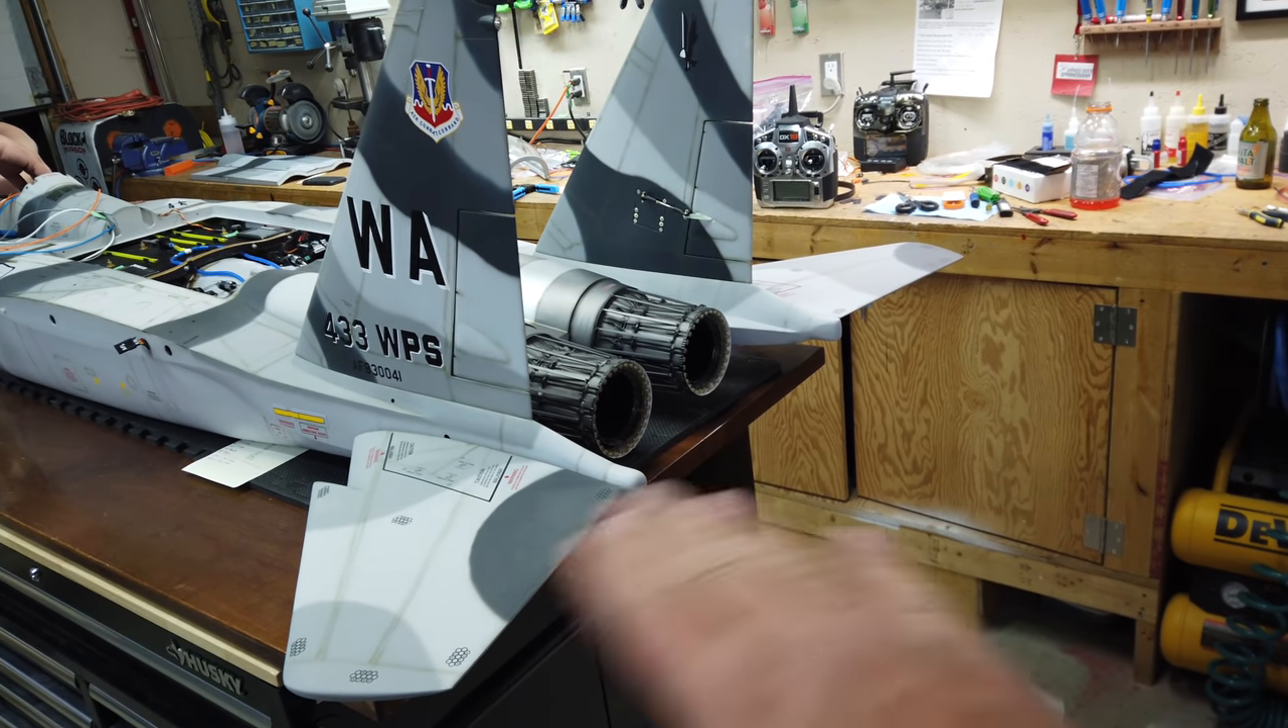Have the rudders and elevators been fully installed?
Yes.